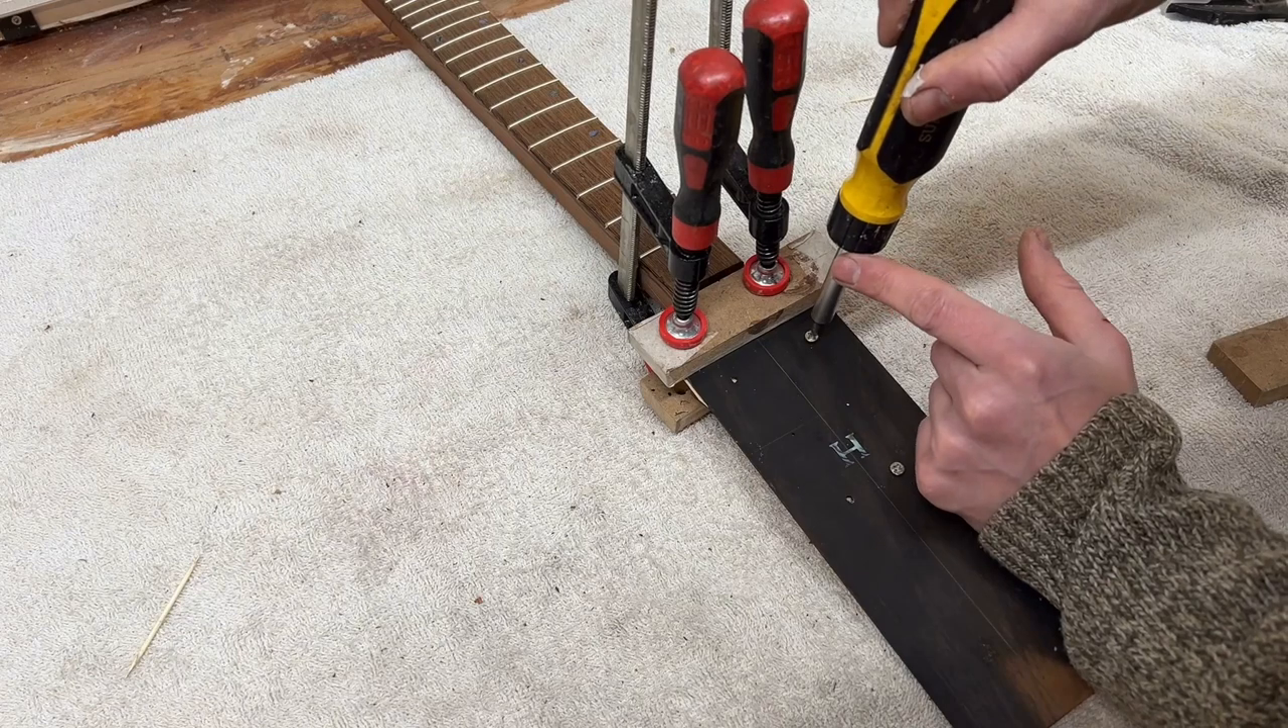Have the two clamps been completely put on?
Yes.